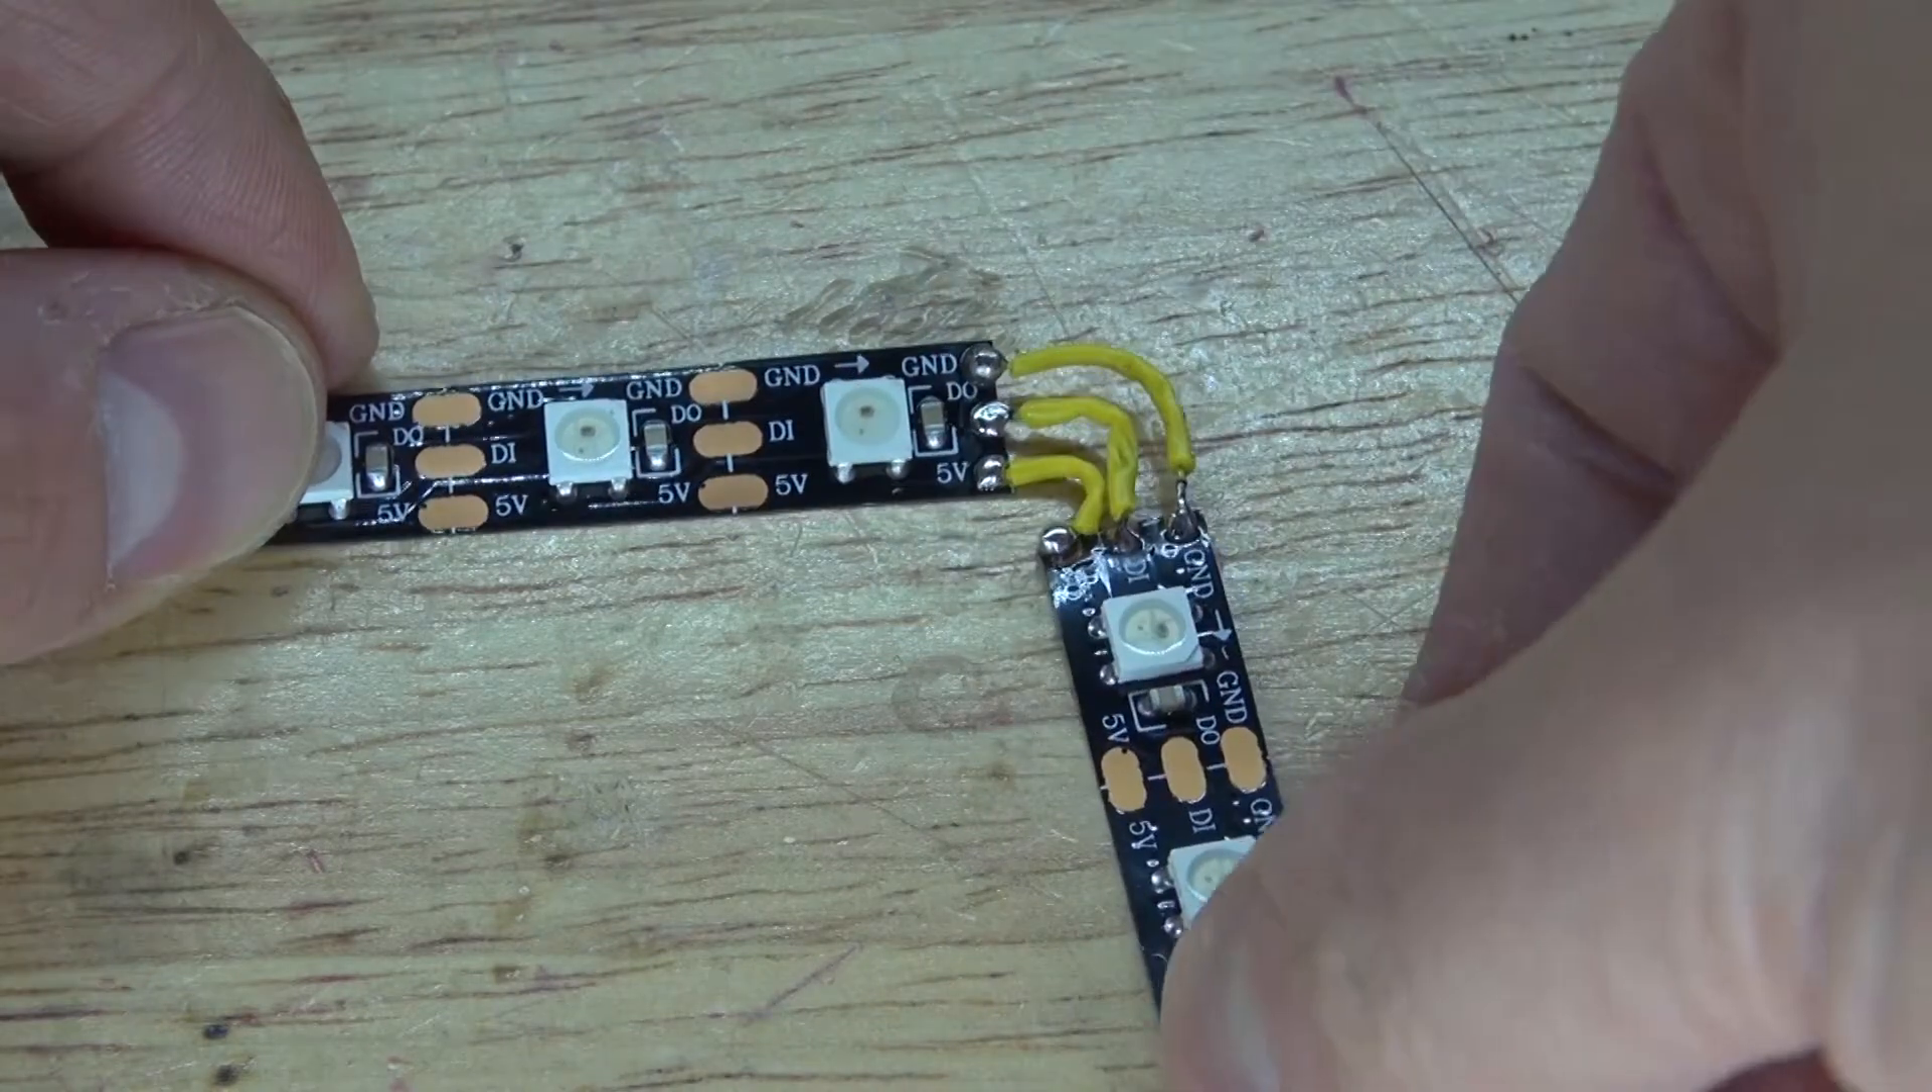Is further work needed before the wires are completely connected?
No.